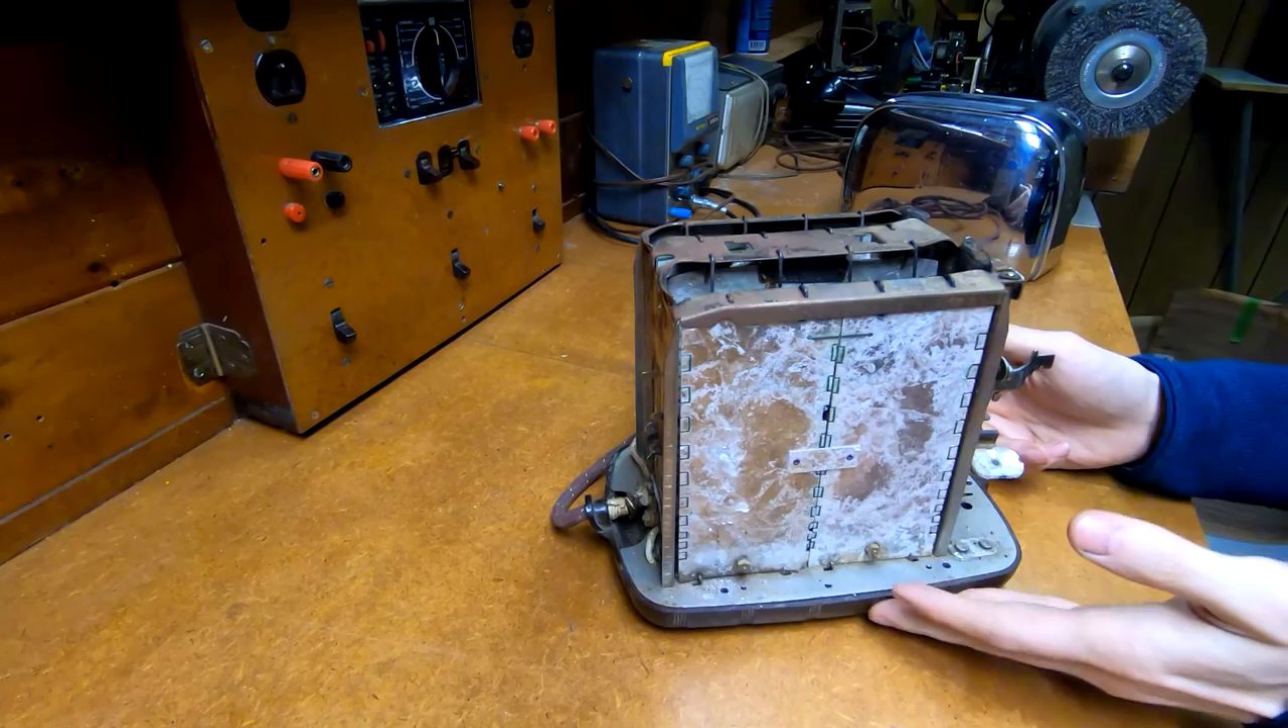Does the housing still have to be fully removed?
No.